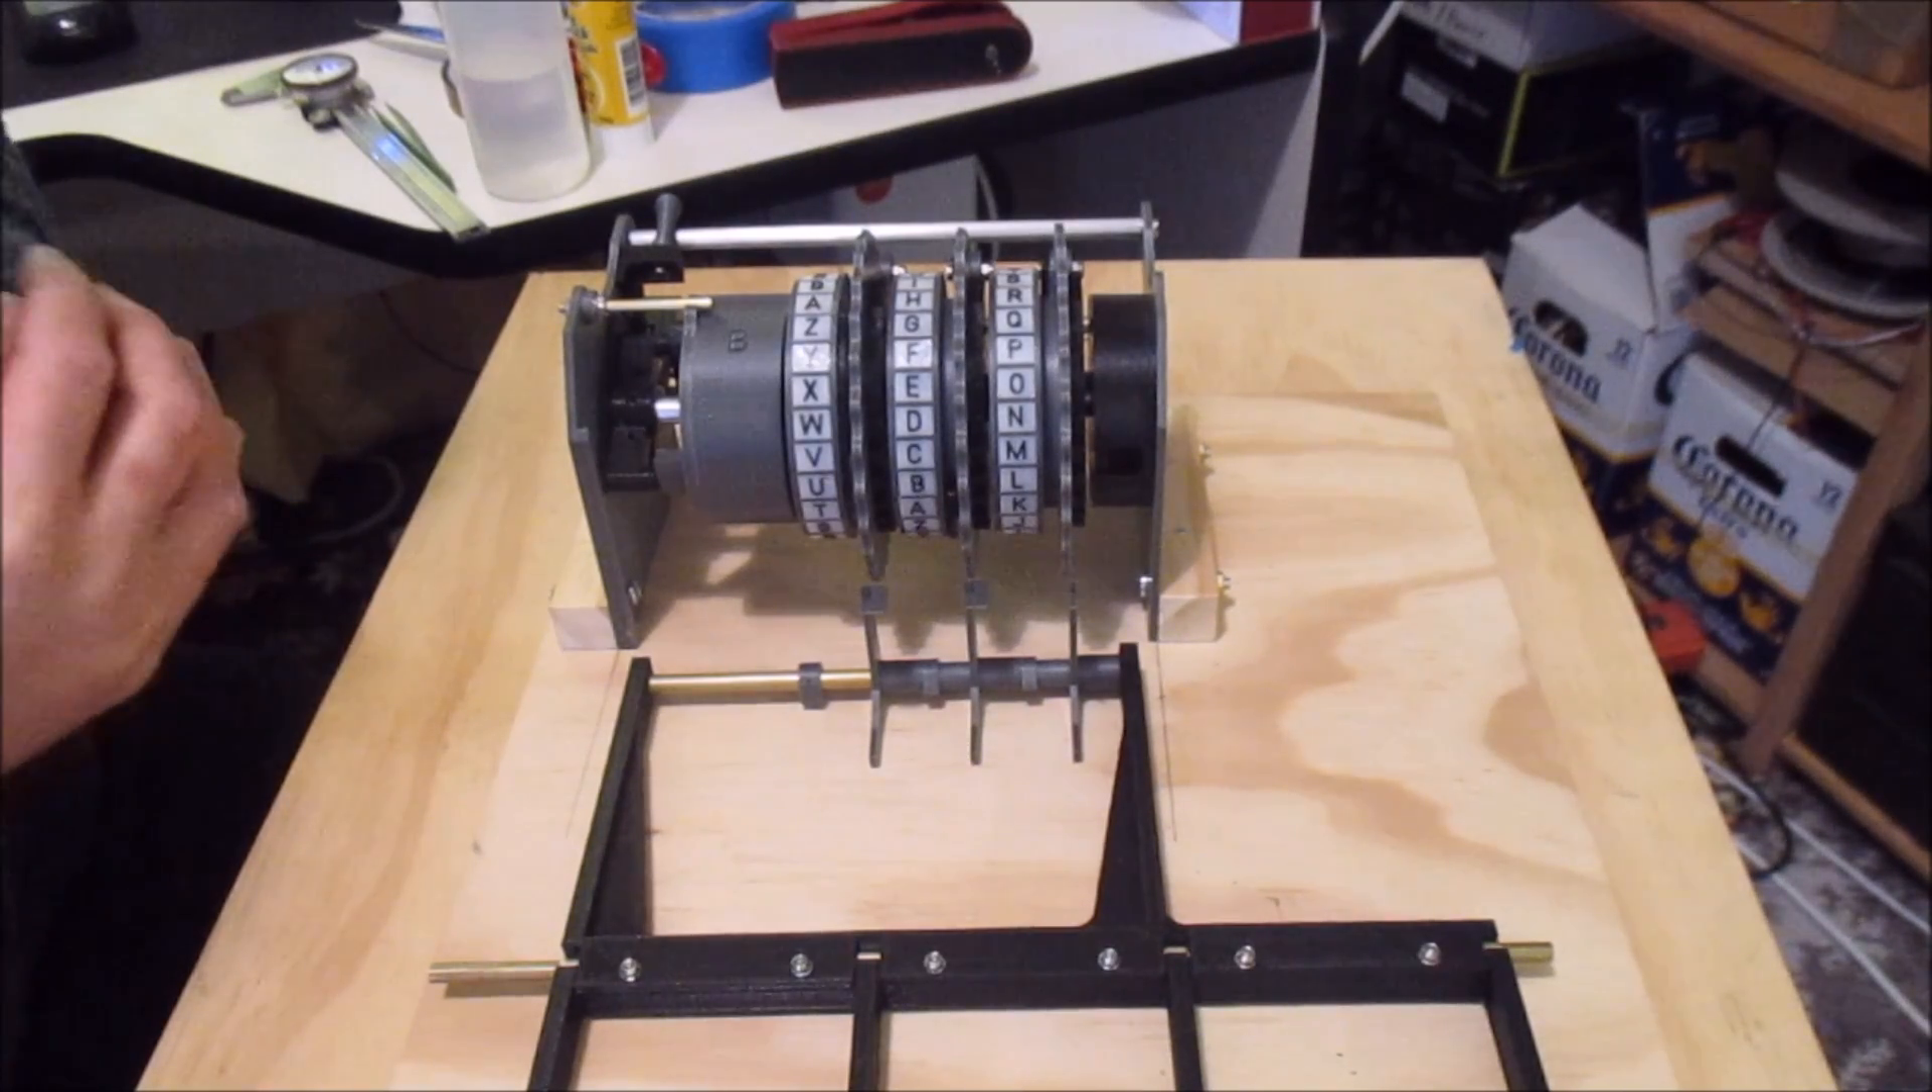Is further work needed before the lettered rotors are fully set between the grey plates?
No.